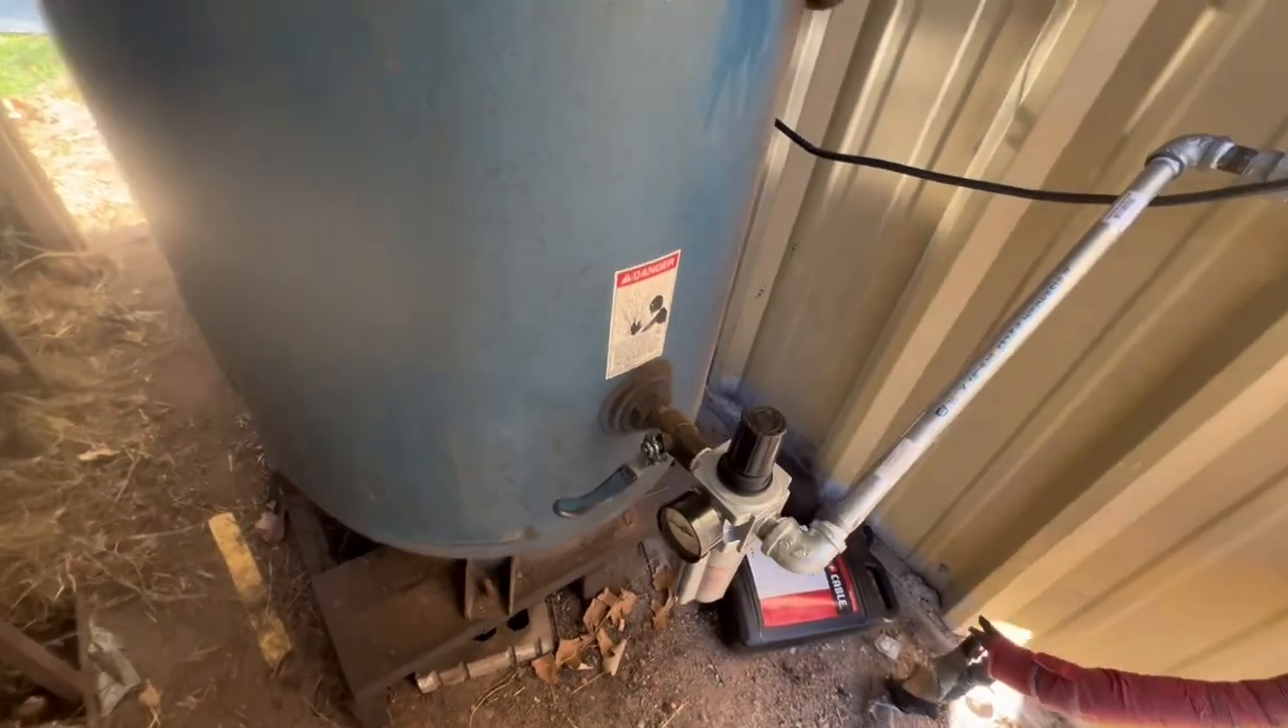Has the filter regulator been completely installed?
Yes.